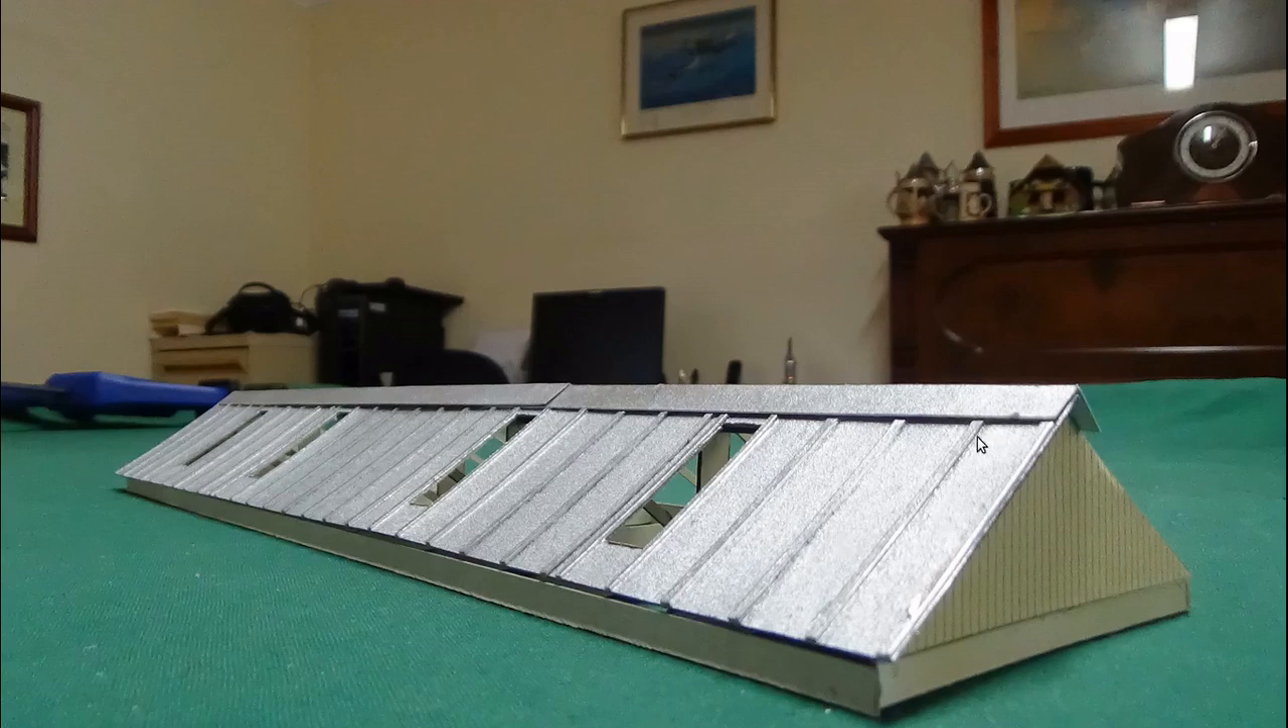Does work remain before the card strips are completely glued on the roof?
No.